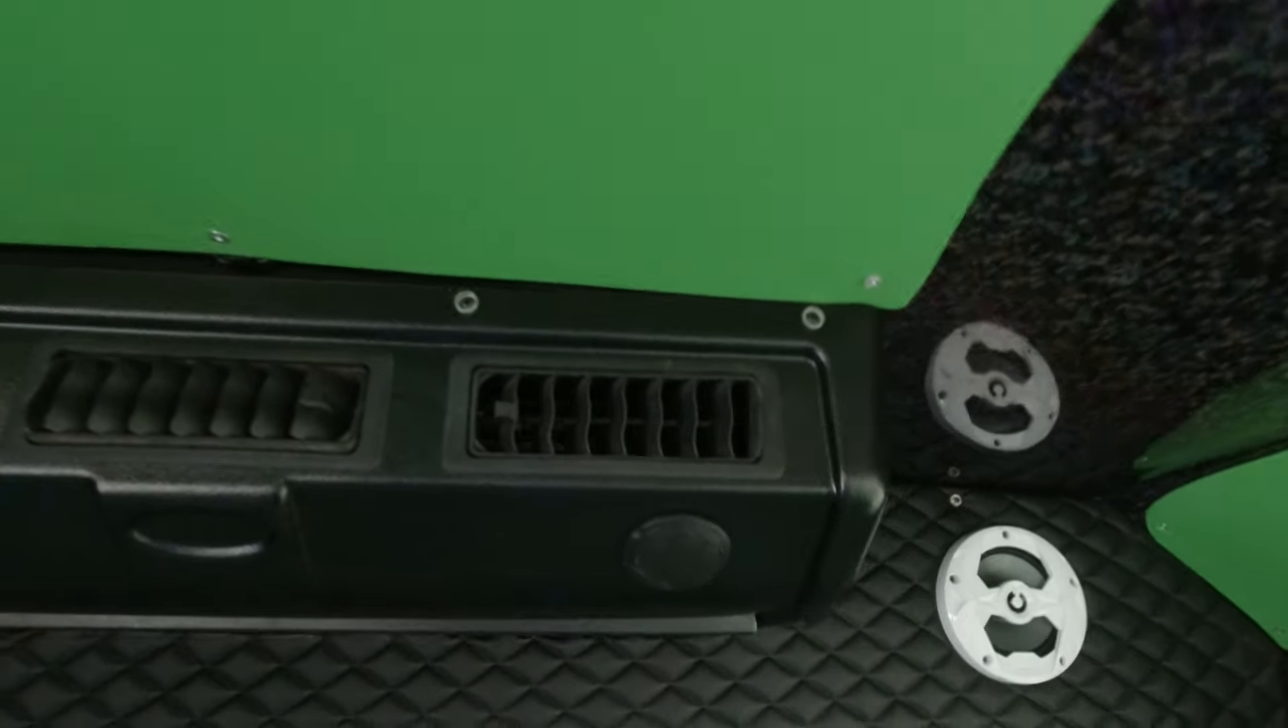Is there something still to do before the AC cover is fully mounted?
No.